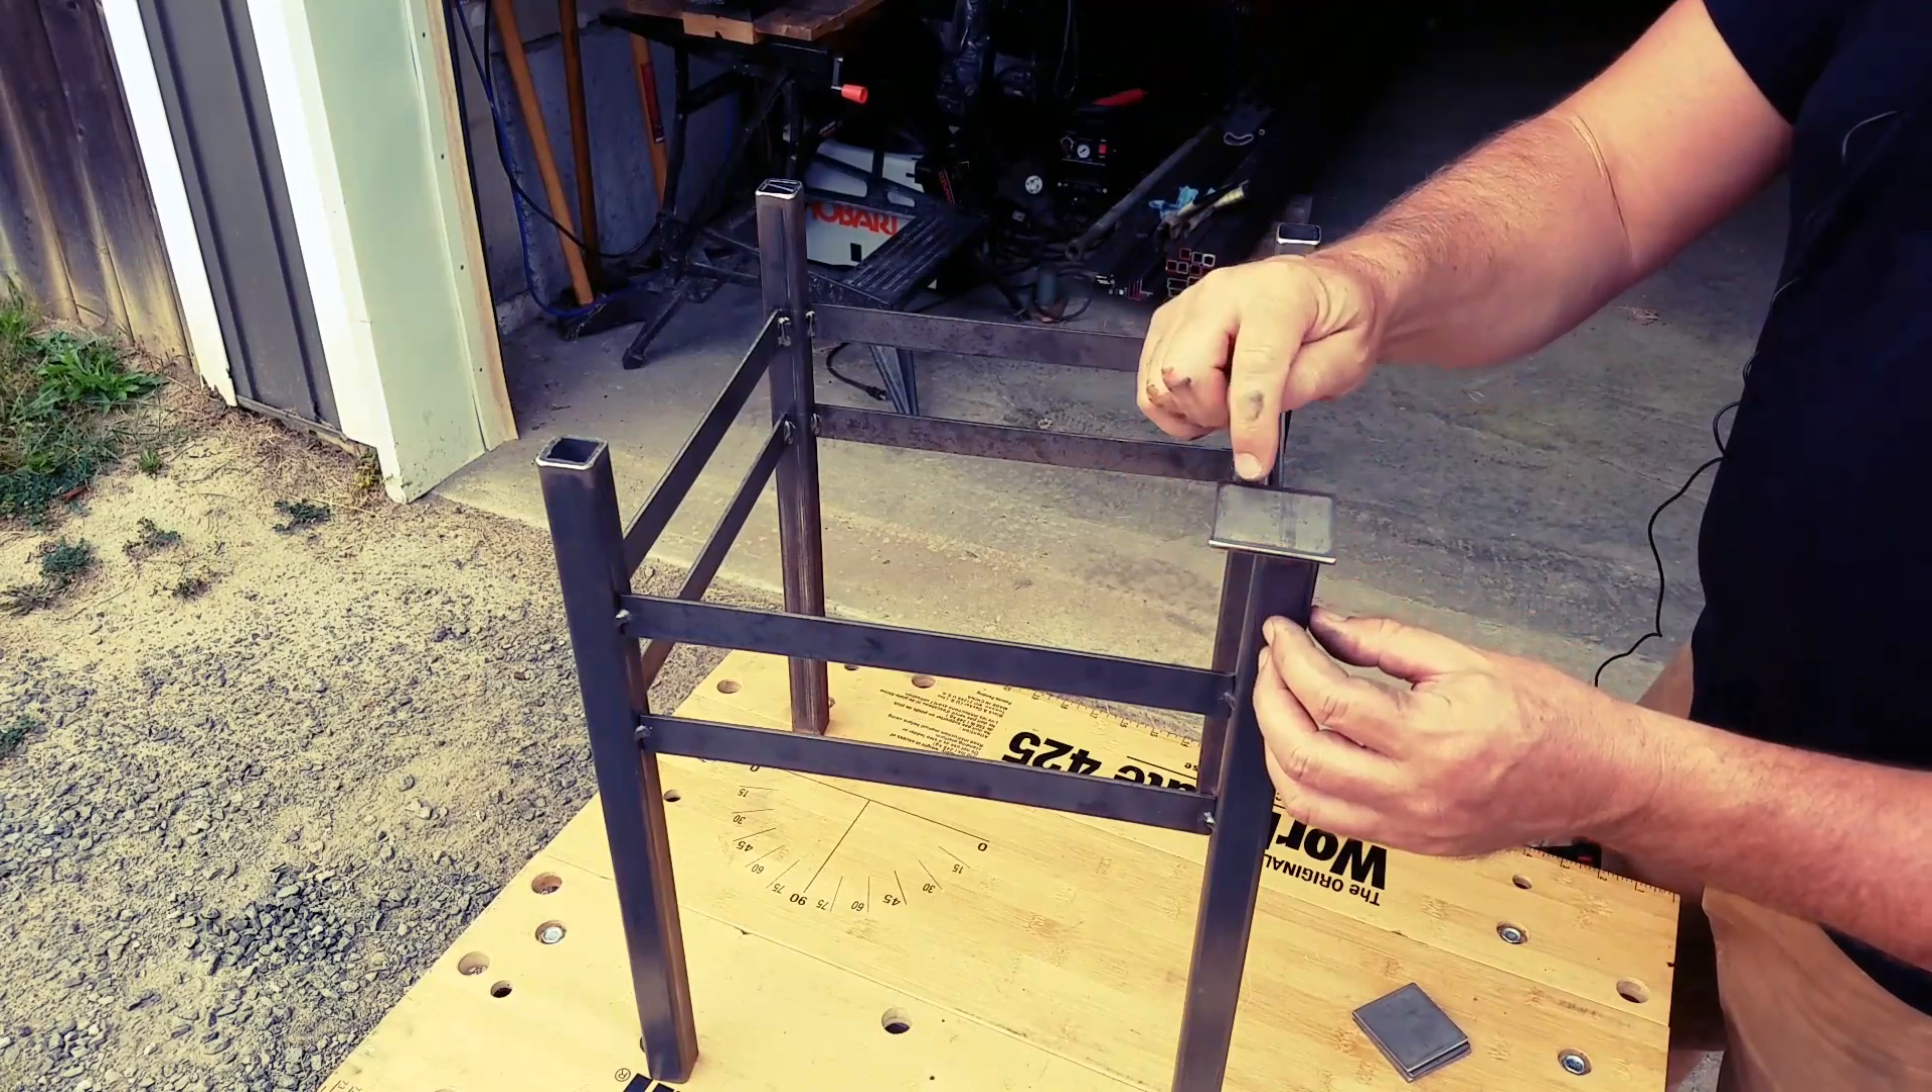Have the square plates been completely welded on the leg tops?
No.